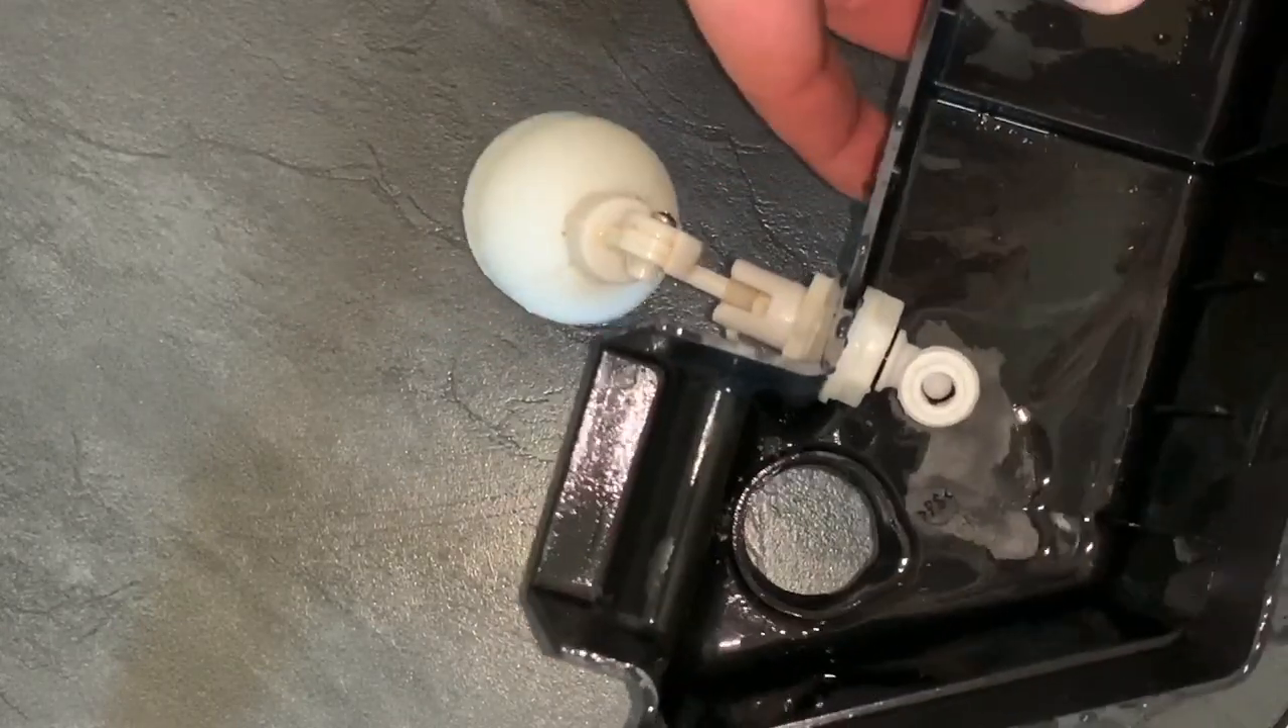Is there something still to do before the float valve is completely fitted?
No.